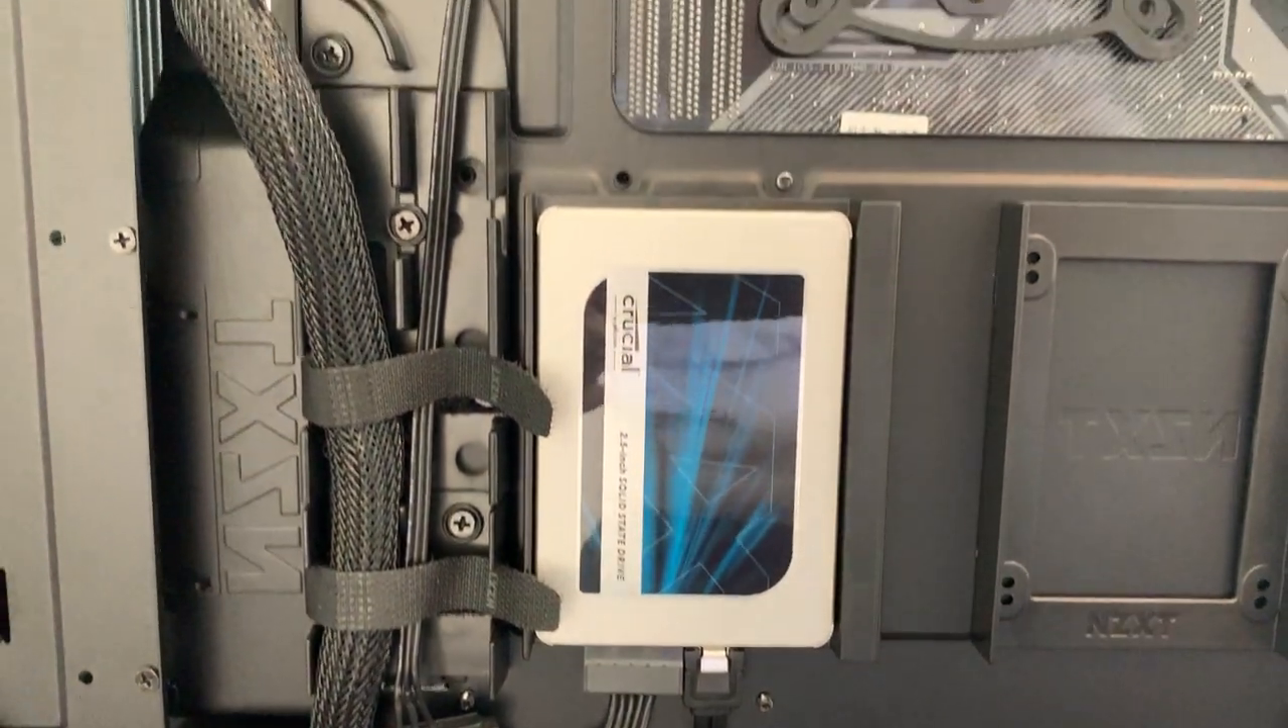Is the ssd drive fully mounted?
Yes.